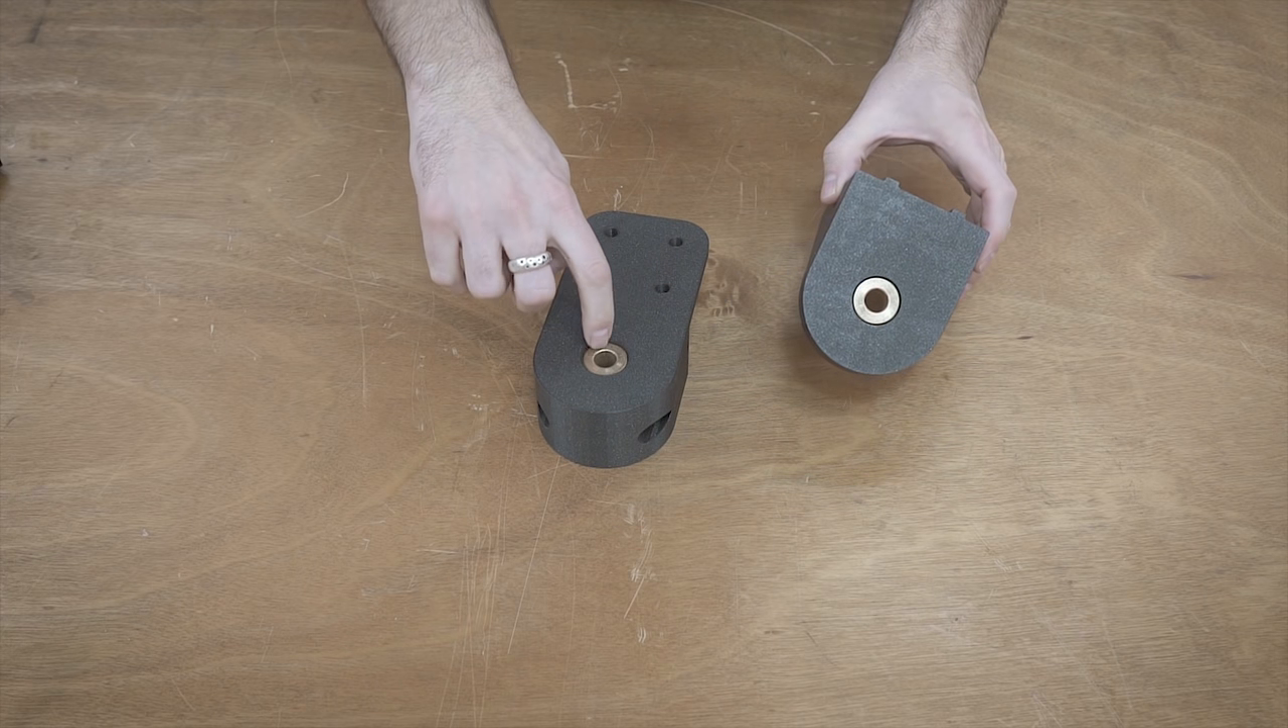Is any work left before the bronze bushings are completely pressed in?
No.